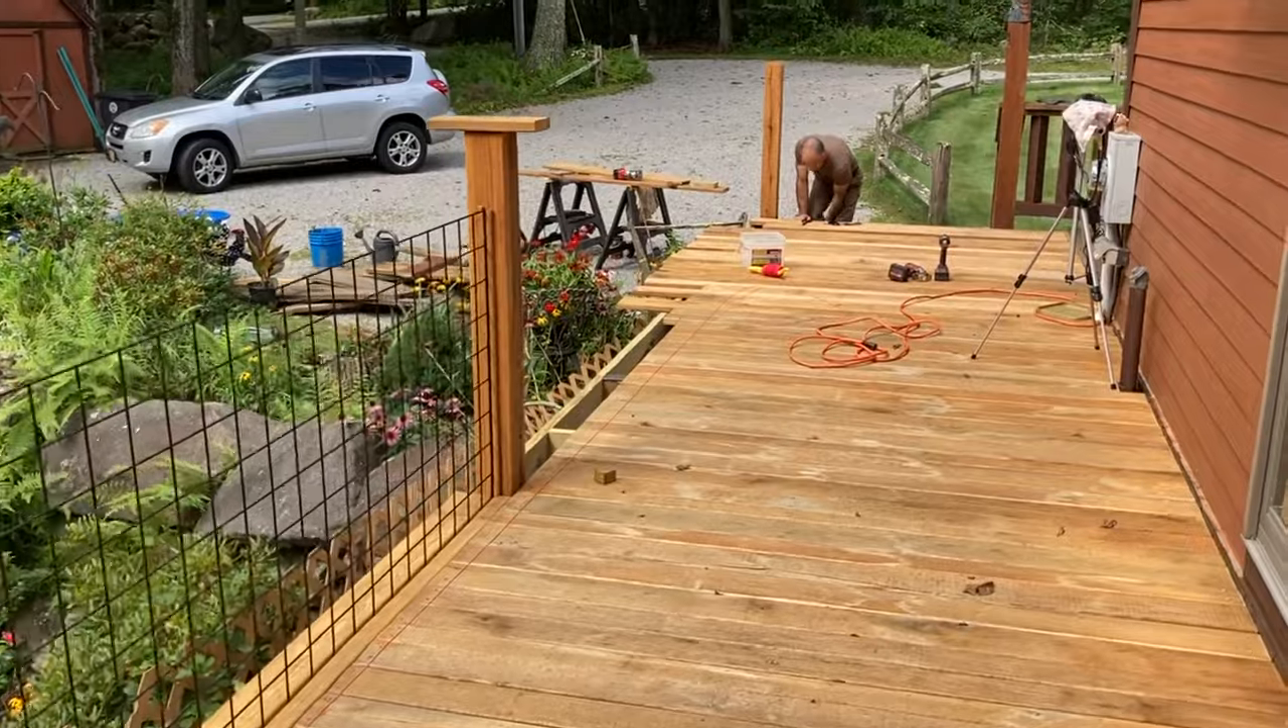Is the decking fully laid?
No.